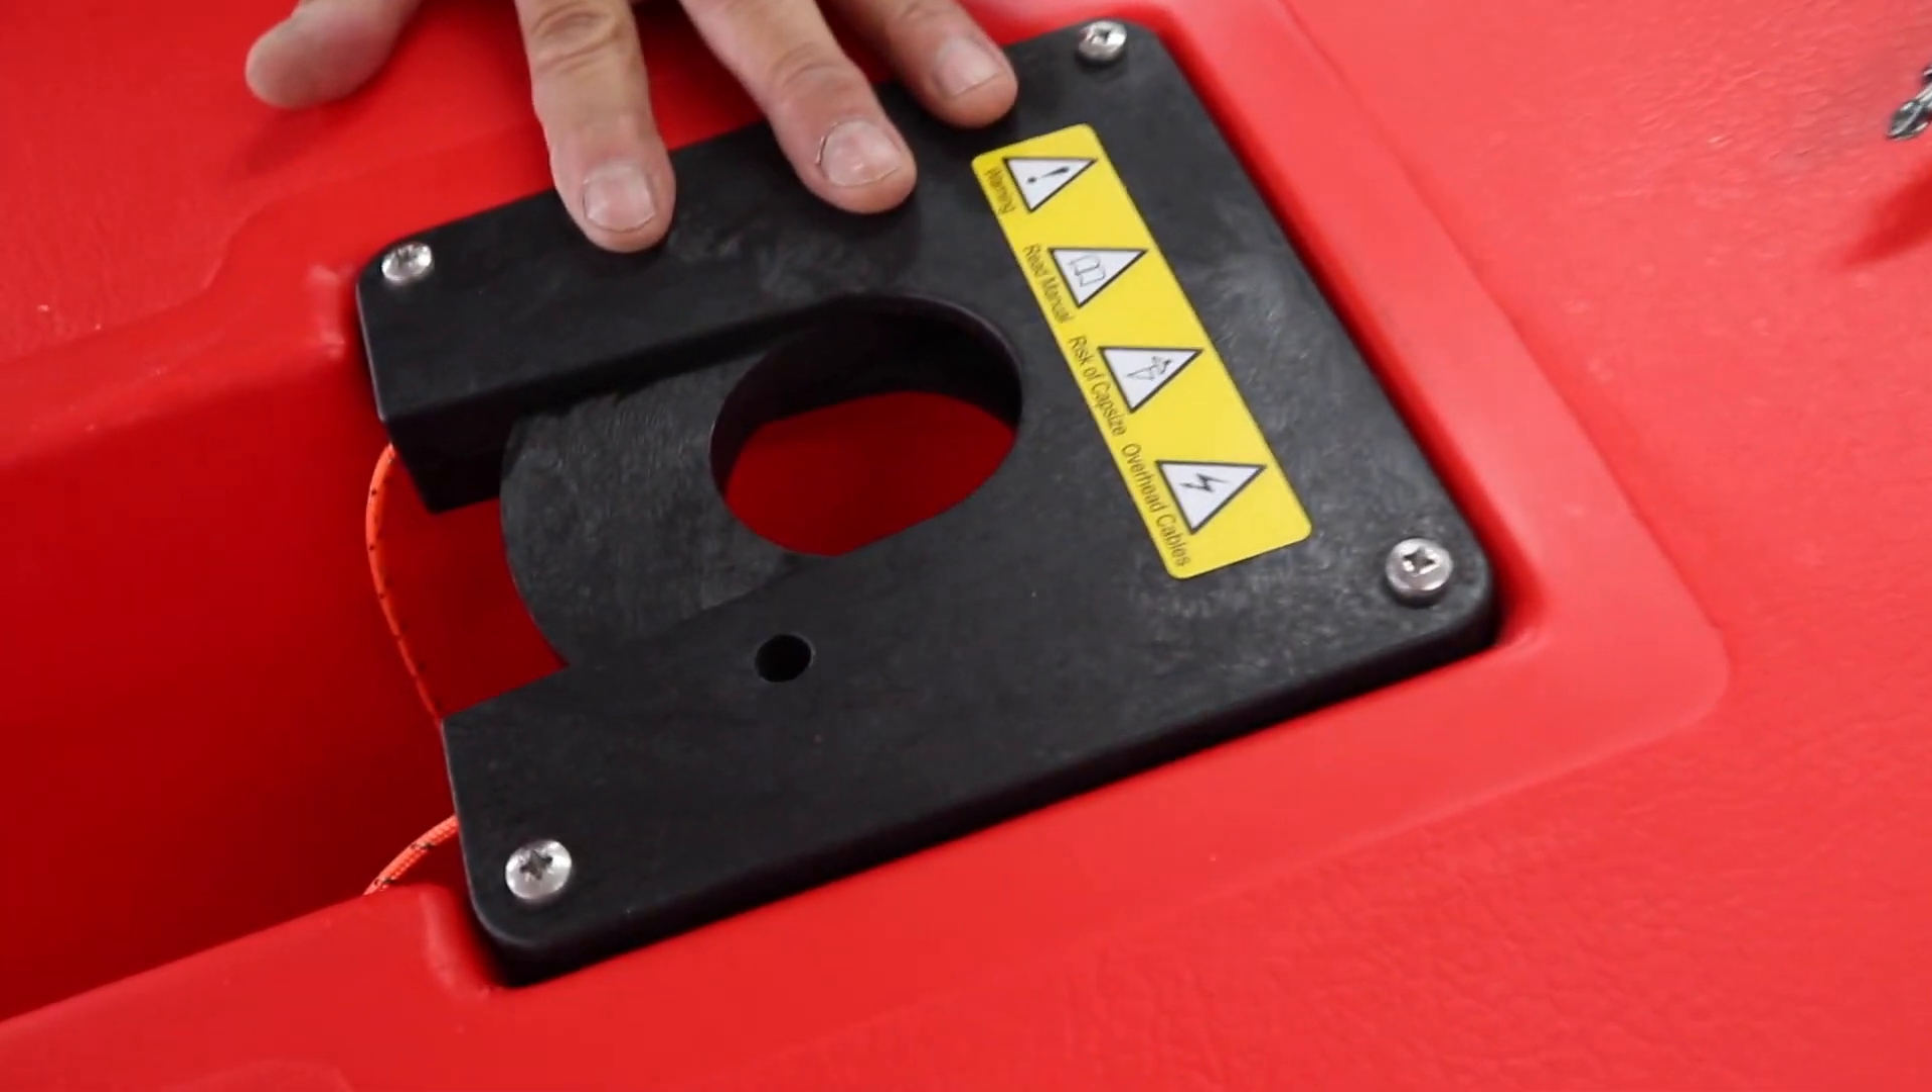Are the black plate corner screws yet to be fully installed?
No.